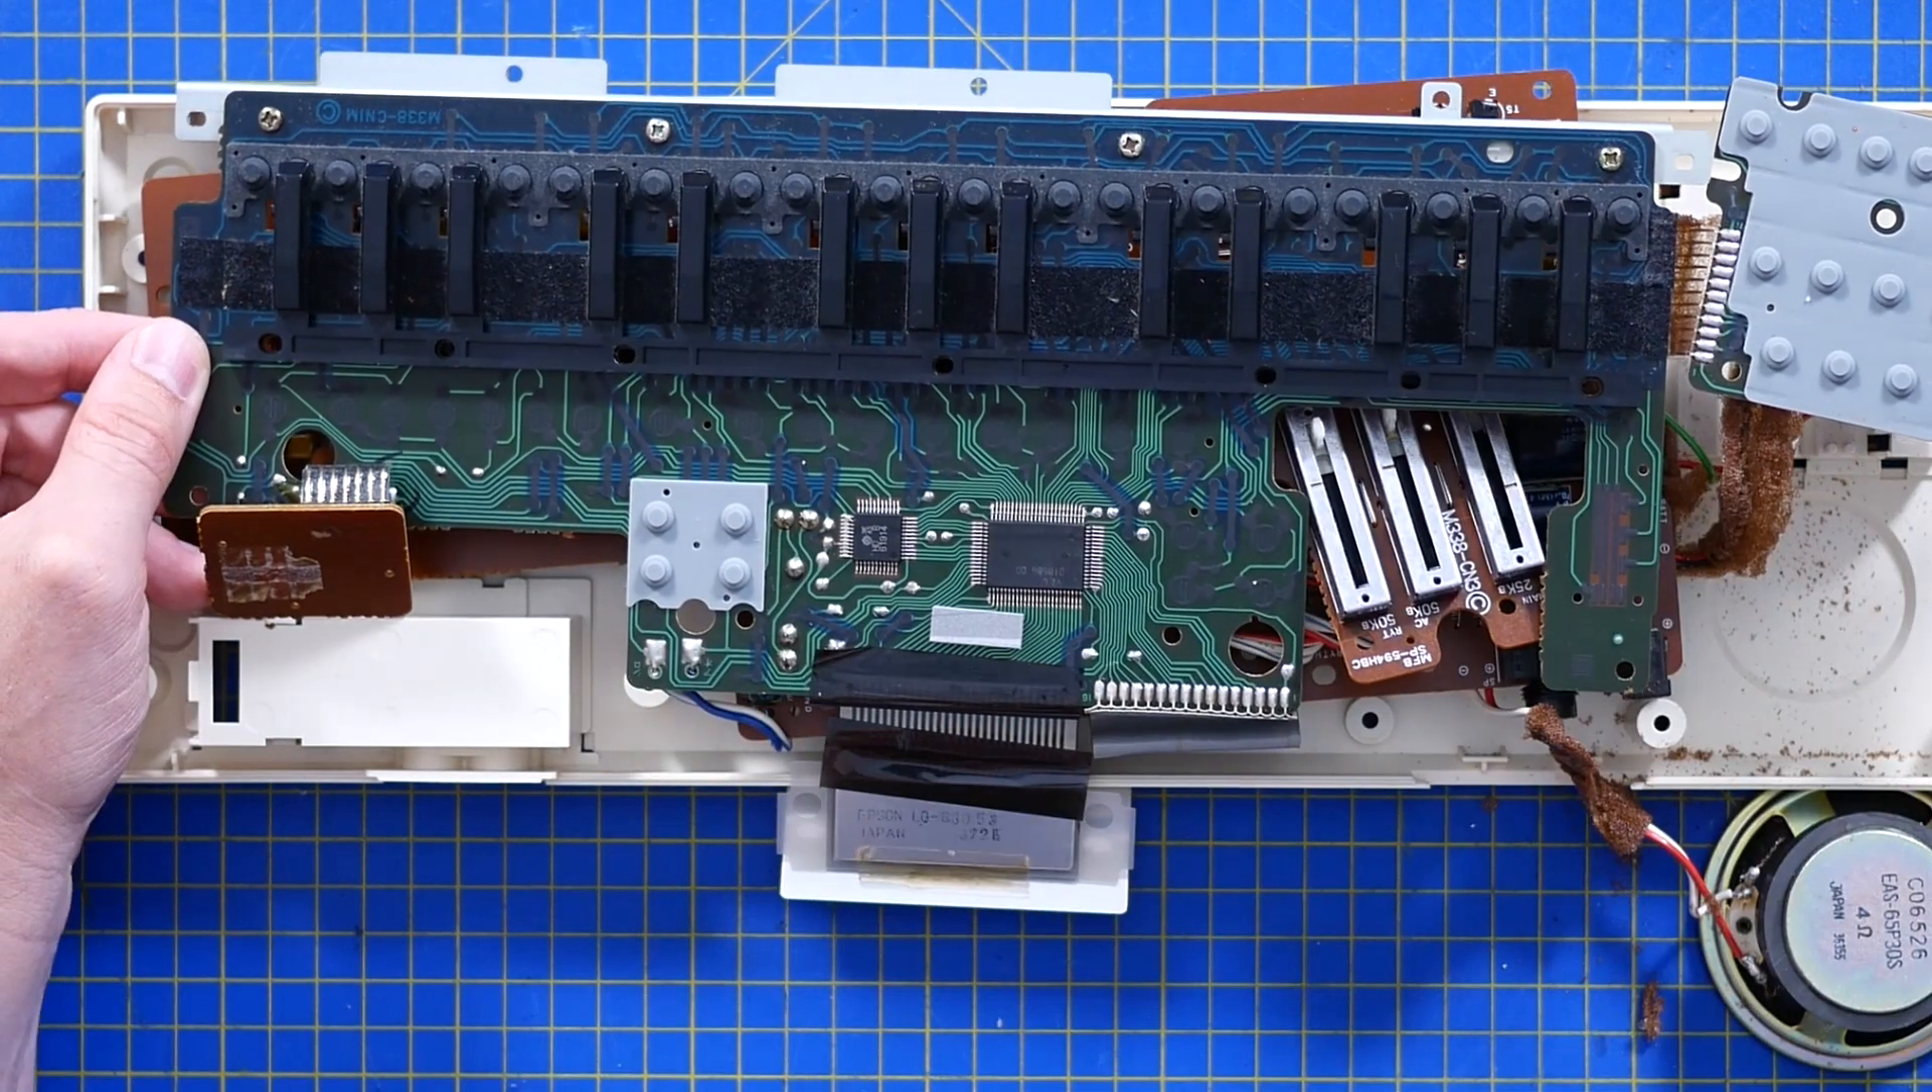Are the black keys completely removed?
No.